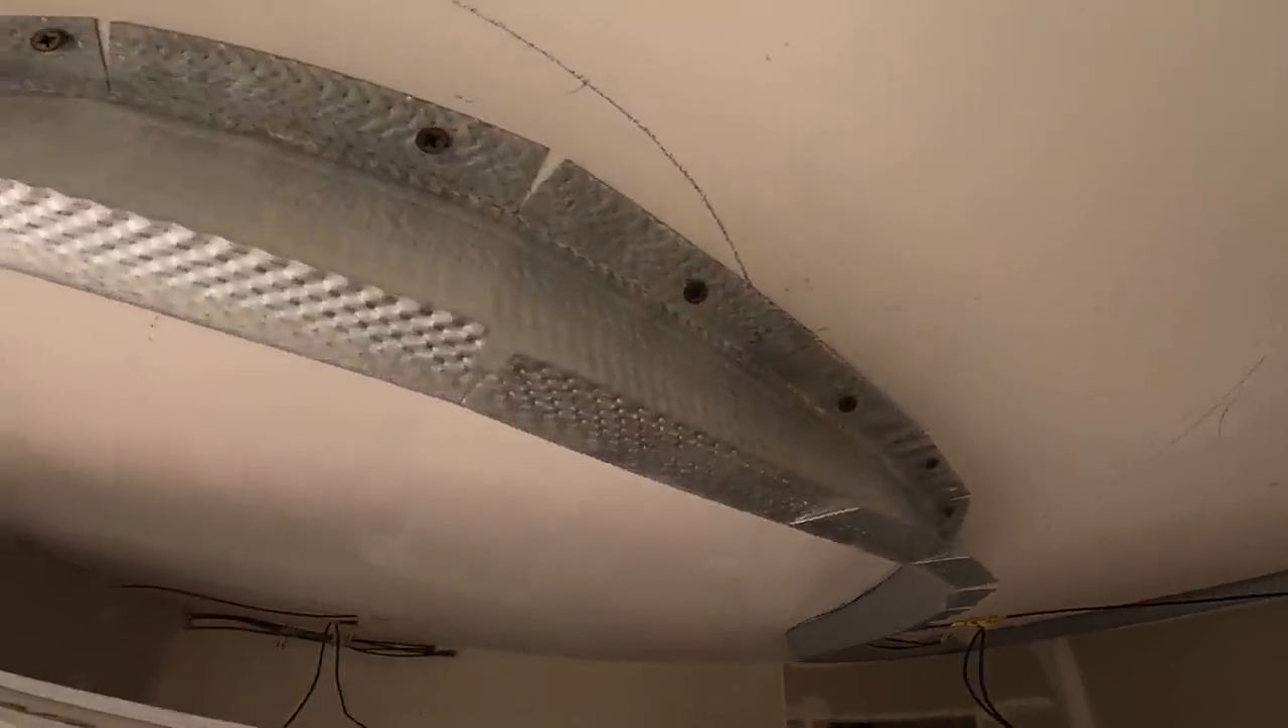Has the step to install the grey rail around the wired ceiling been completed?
Yes.